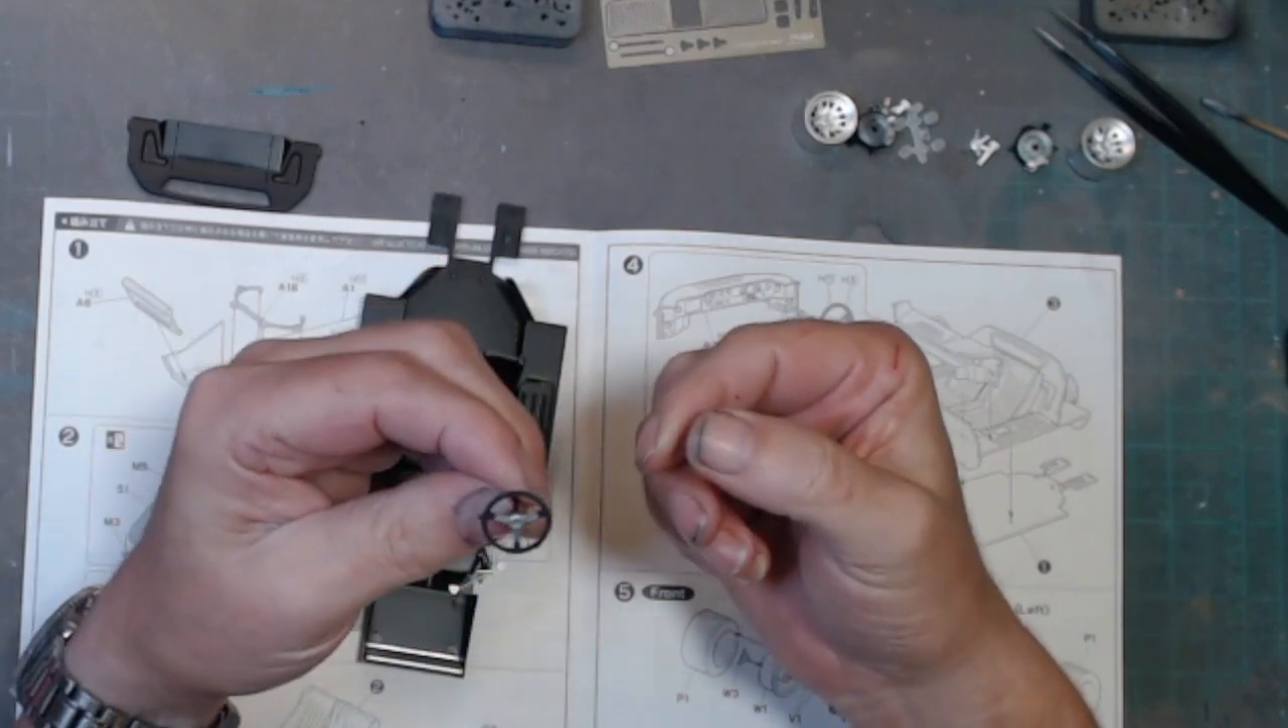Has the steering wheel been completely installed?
No.